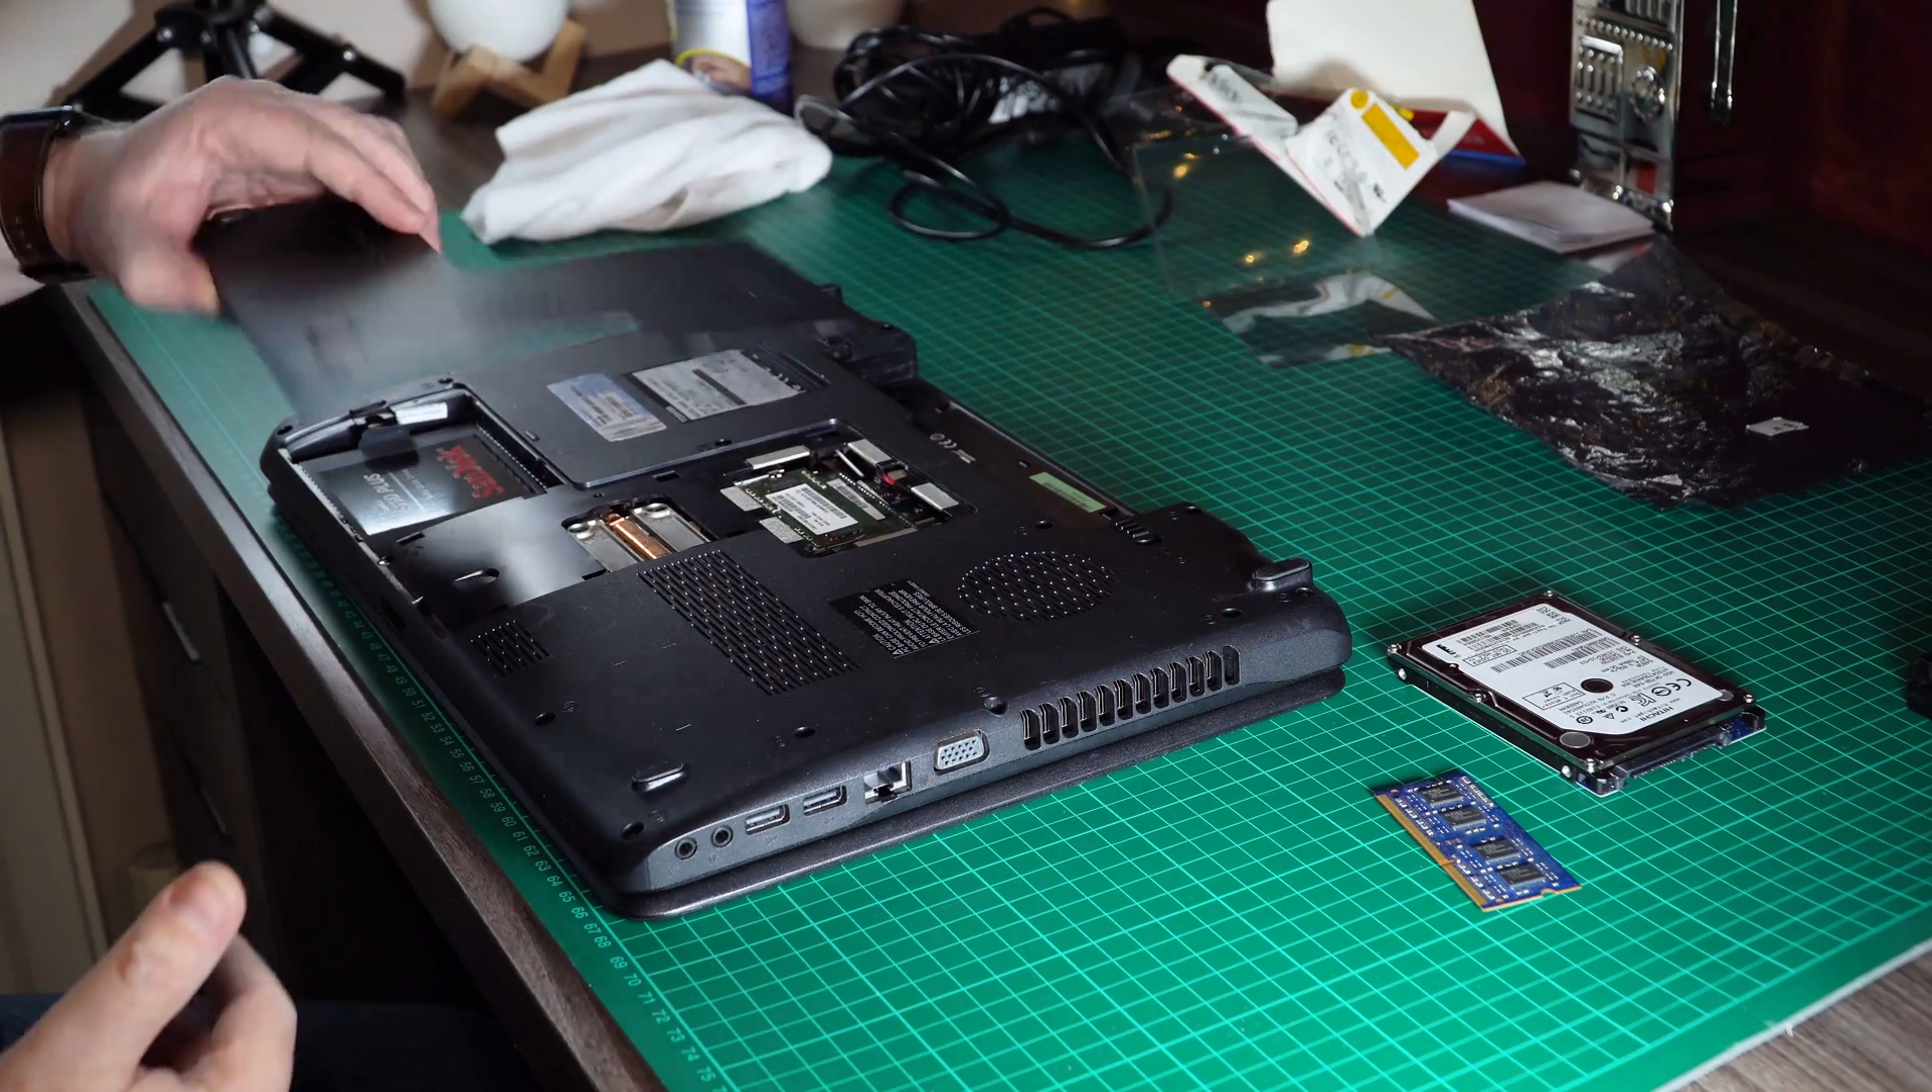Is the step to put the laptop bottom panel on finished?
No.